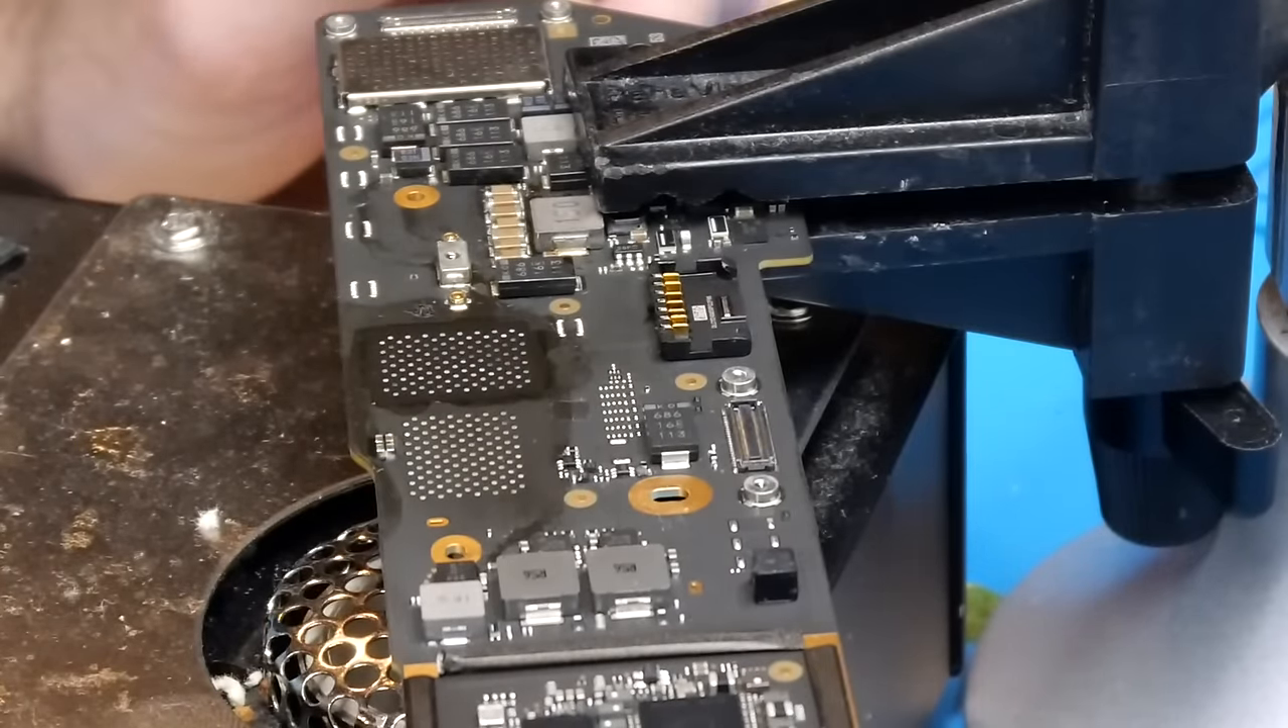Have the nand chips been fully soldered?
No.